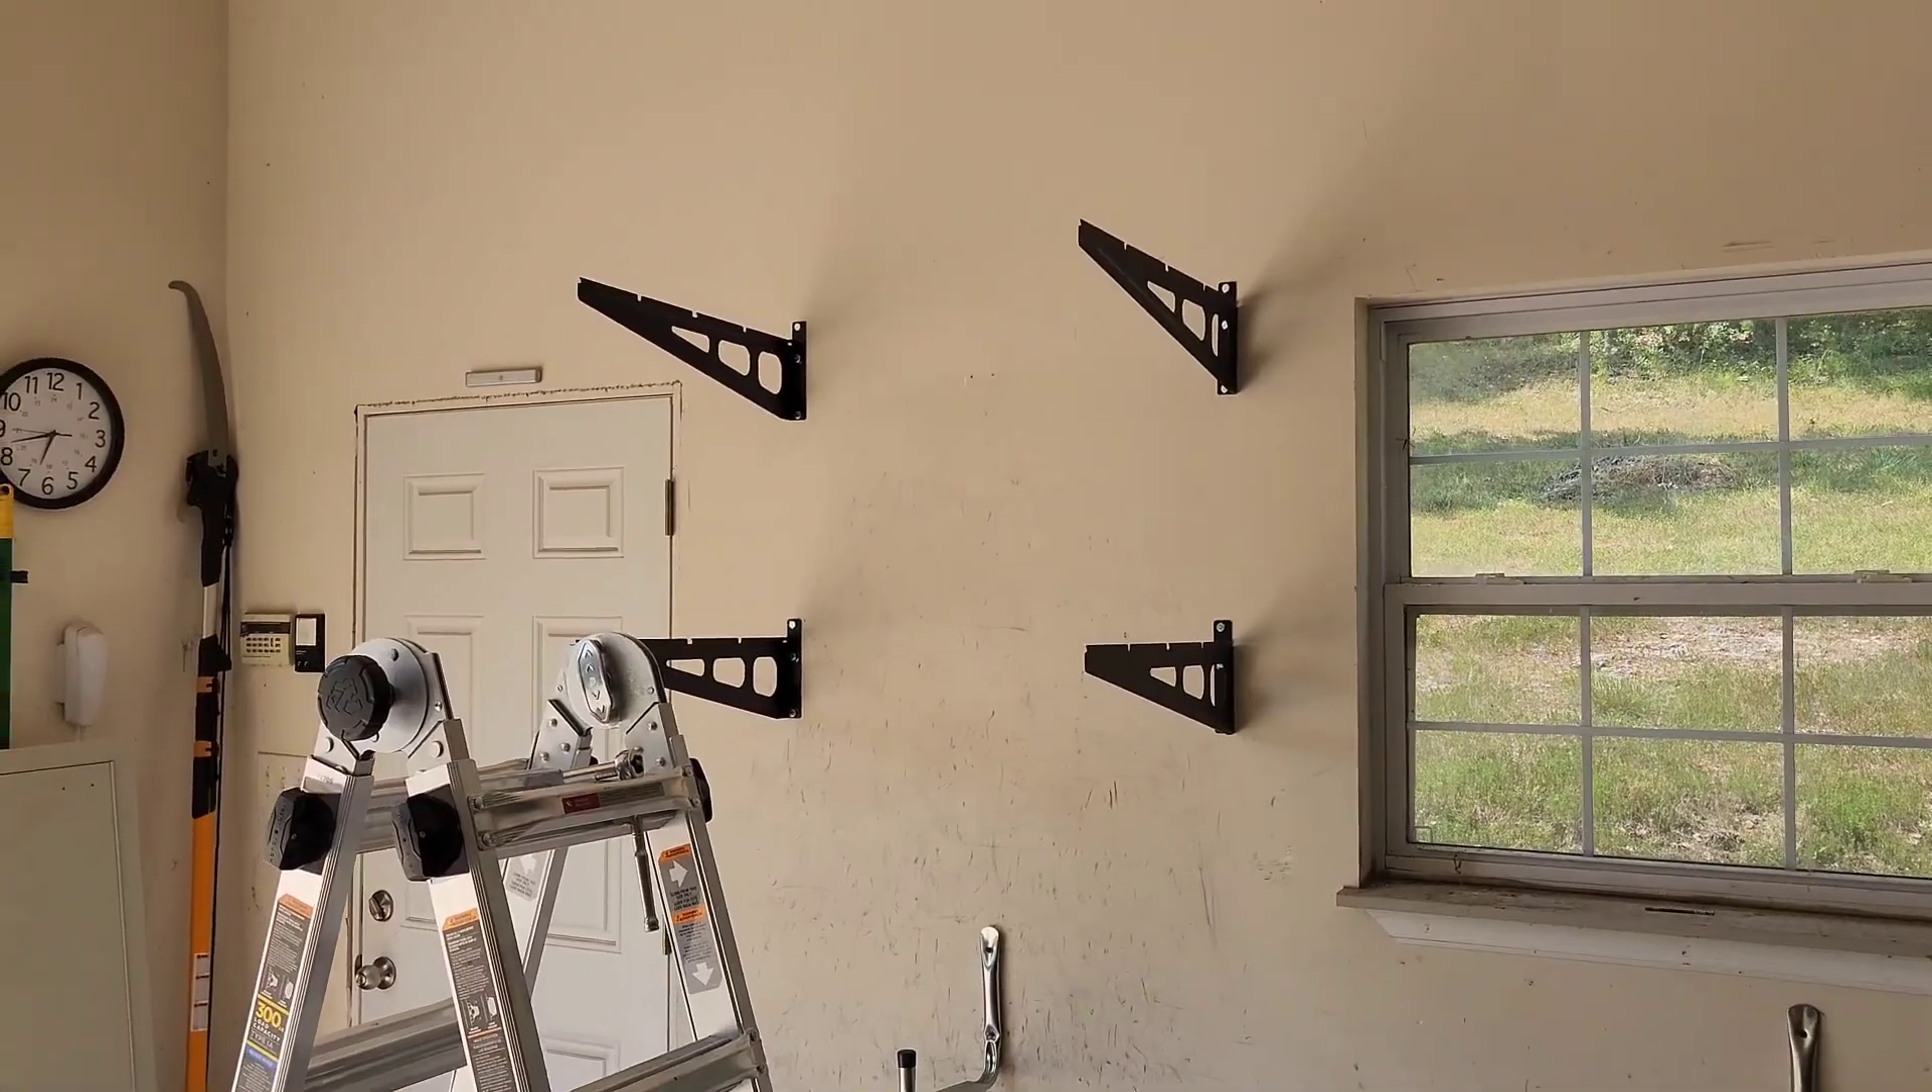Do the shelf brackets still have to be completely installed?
No.